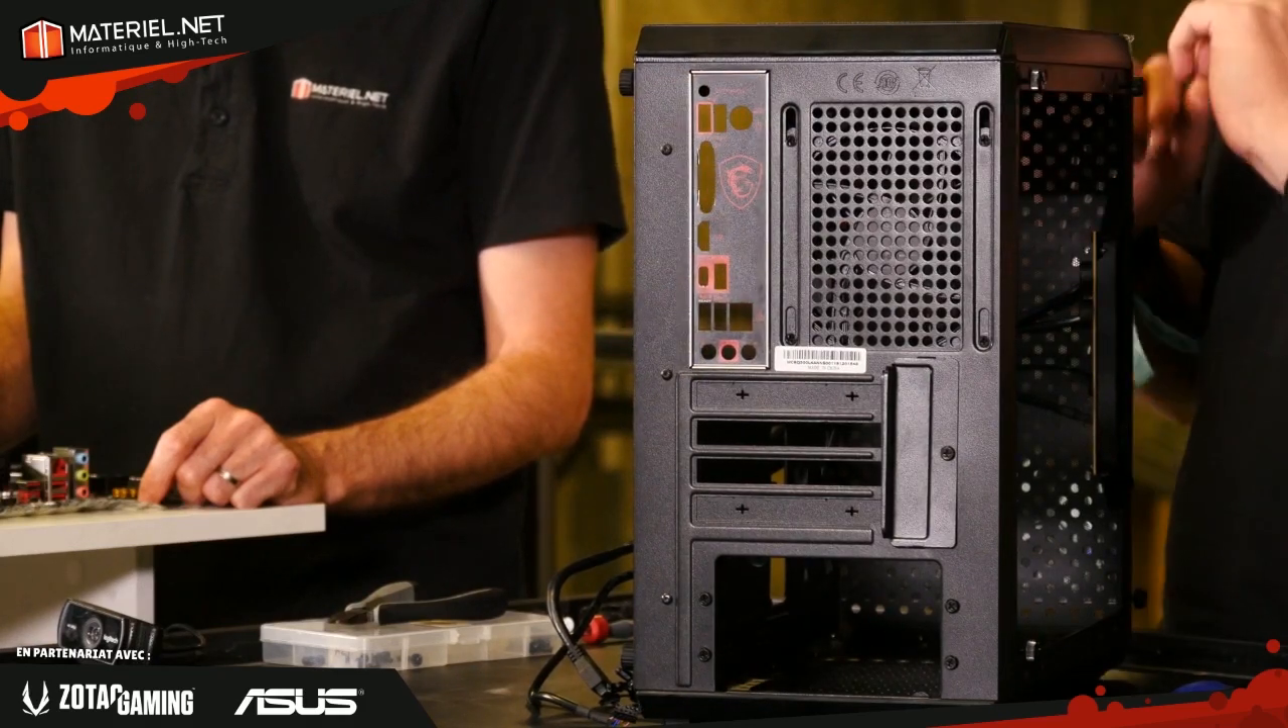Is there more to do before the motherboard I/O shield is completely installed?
No.